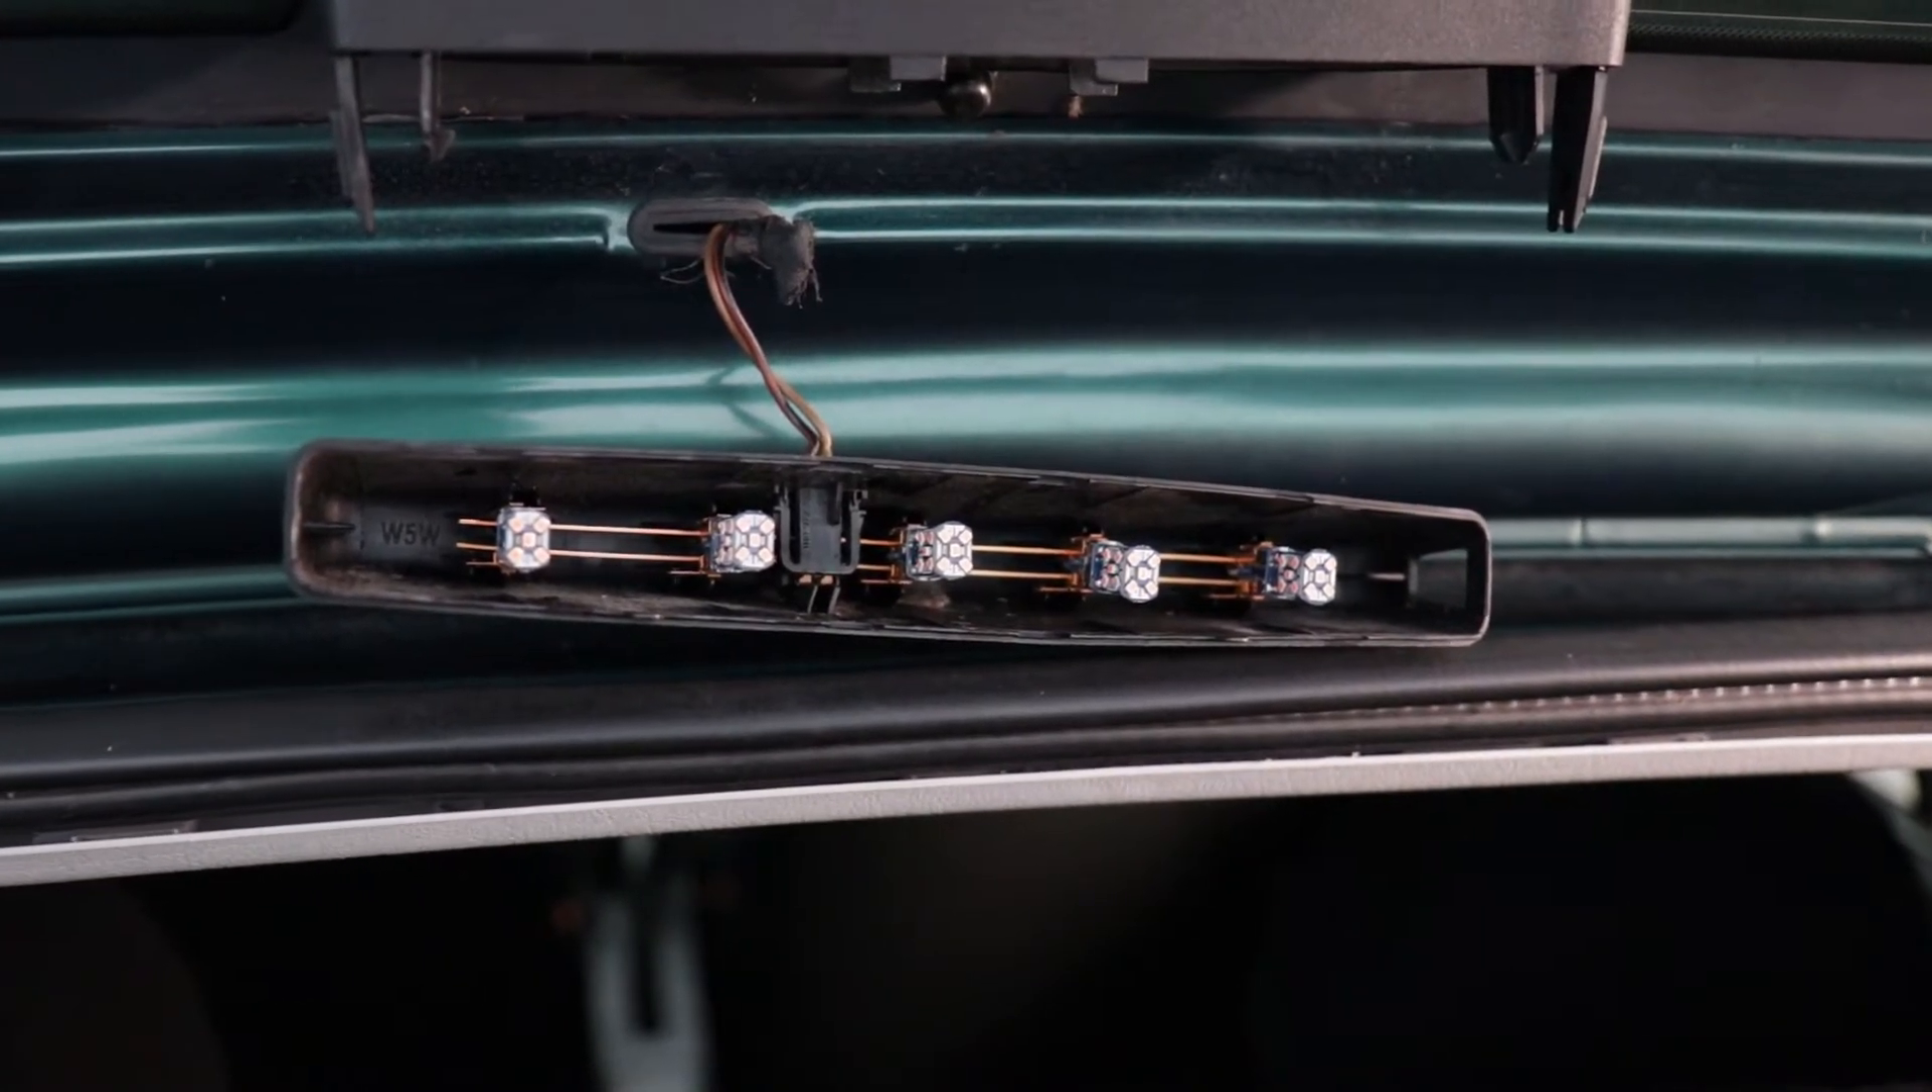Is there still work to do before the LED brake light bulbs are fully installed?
No.